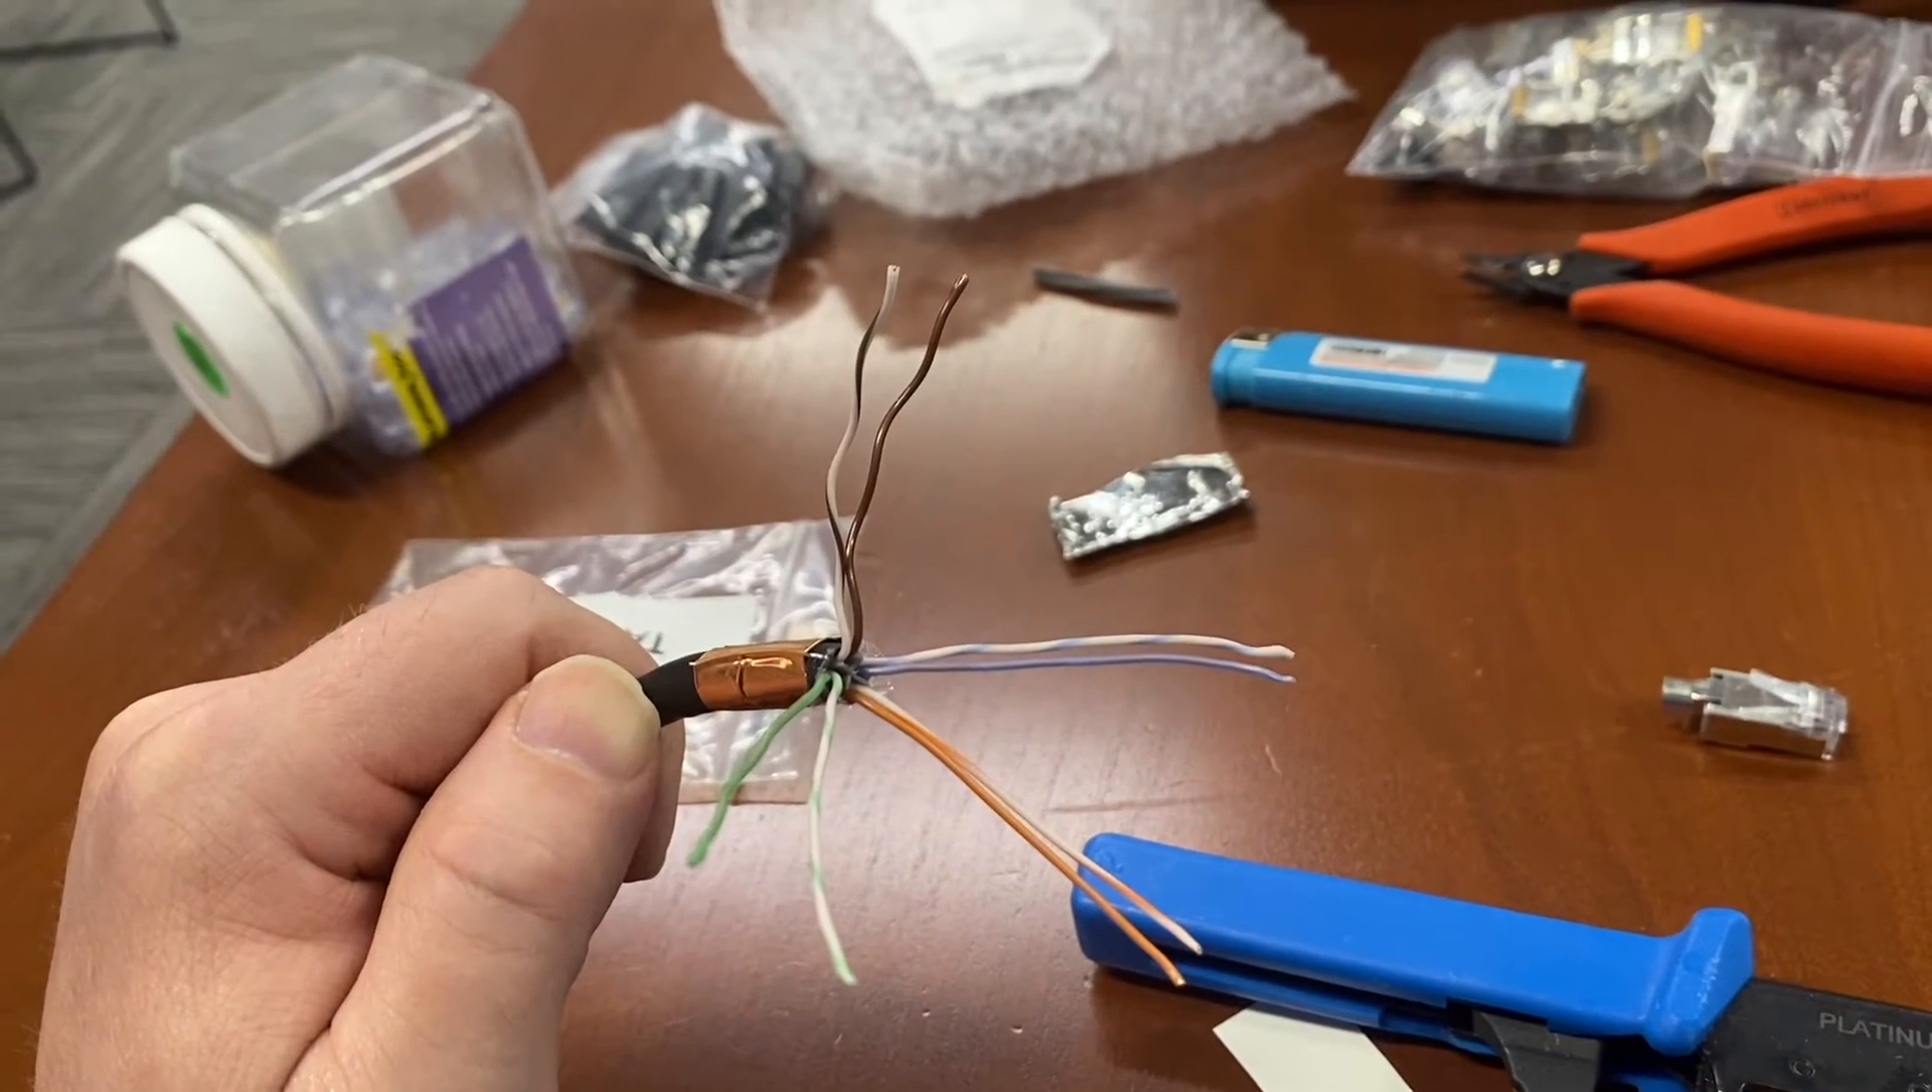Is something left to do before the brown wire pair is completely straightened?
Yes.